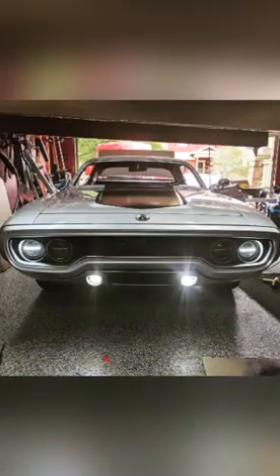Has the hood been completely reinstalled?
Yes.